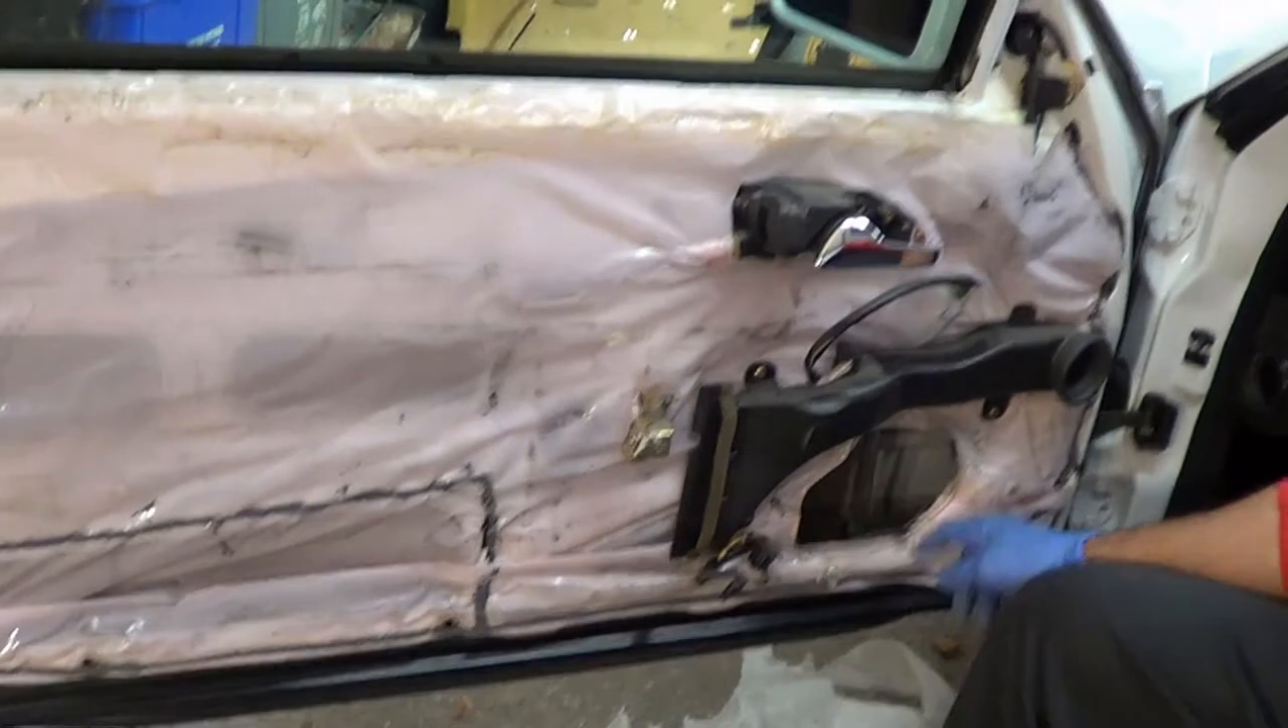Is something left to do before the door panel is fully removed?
No.